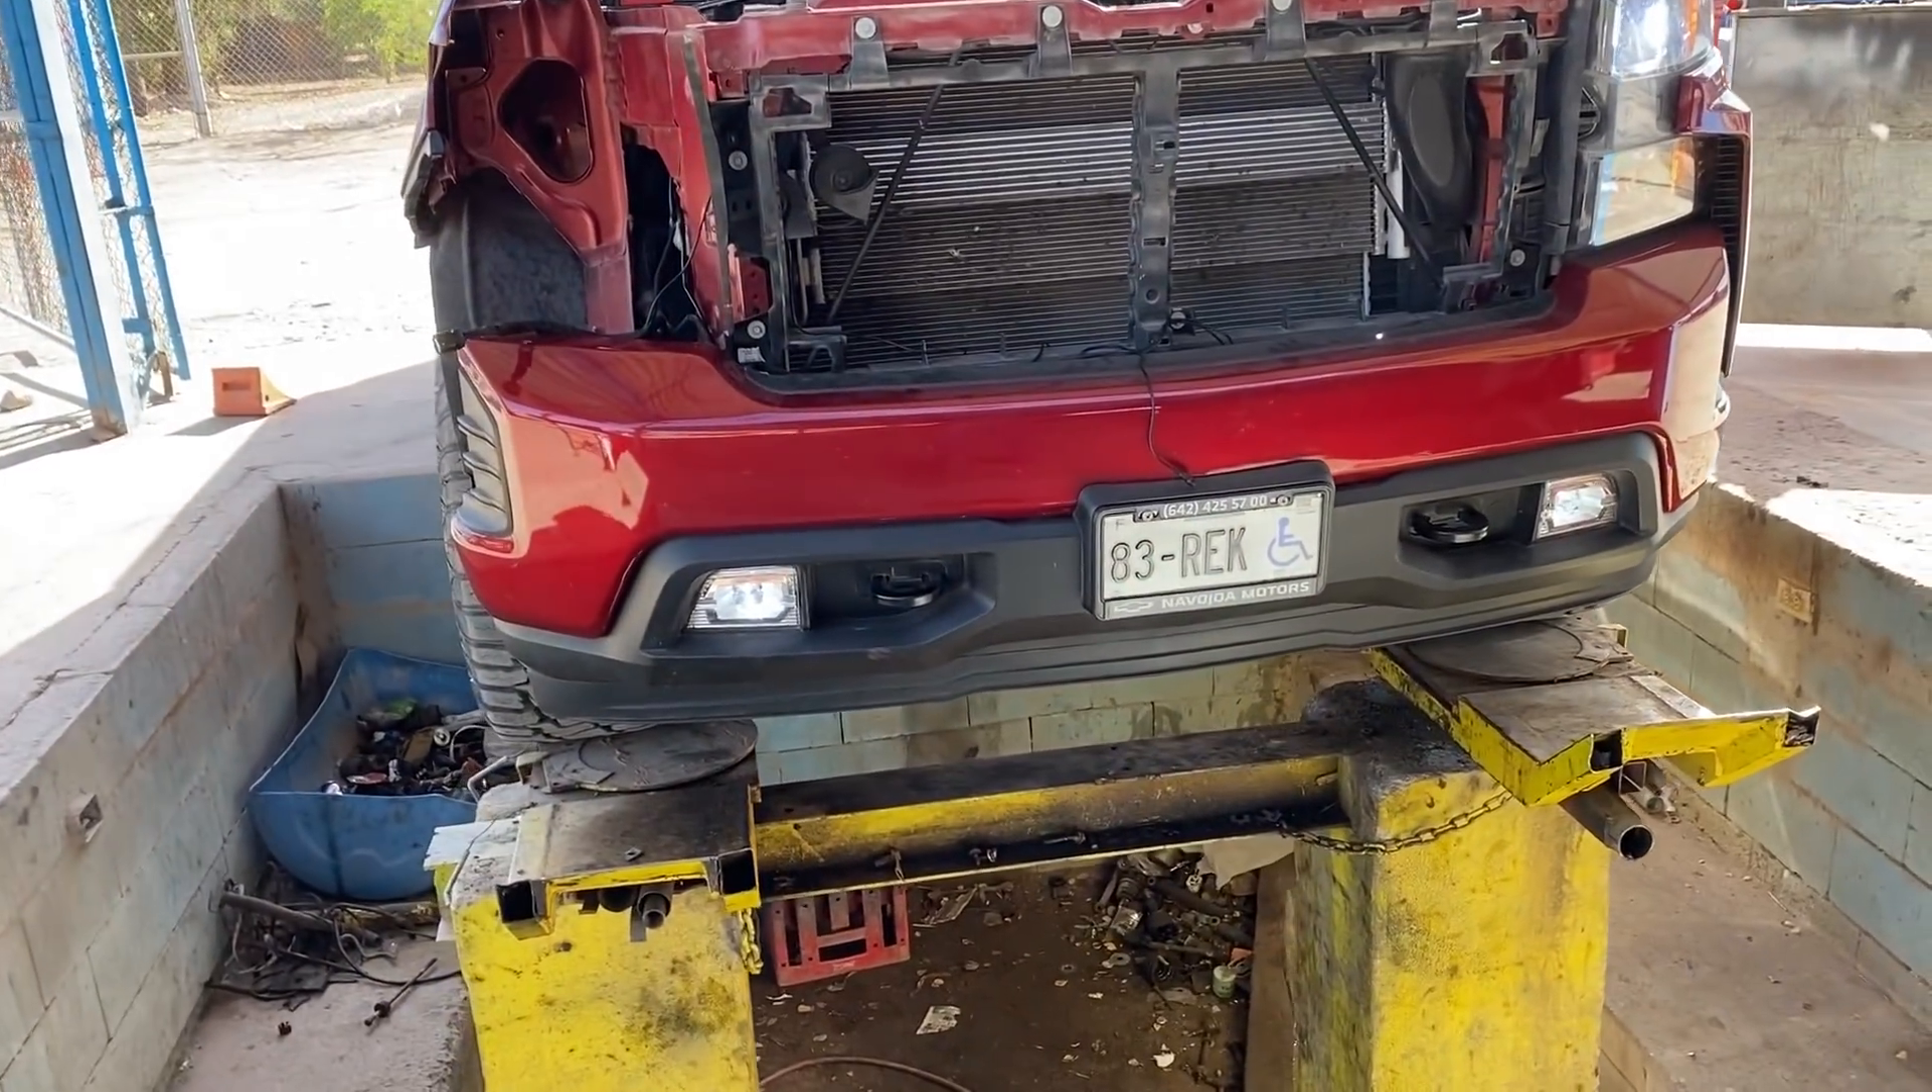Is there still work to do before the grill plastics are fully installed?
Yes.